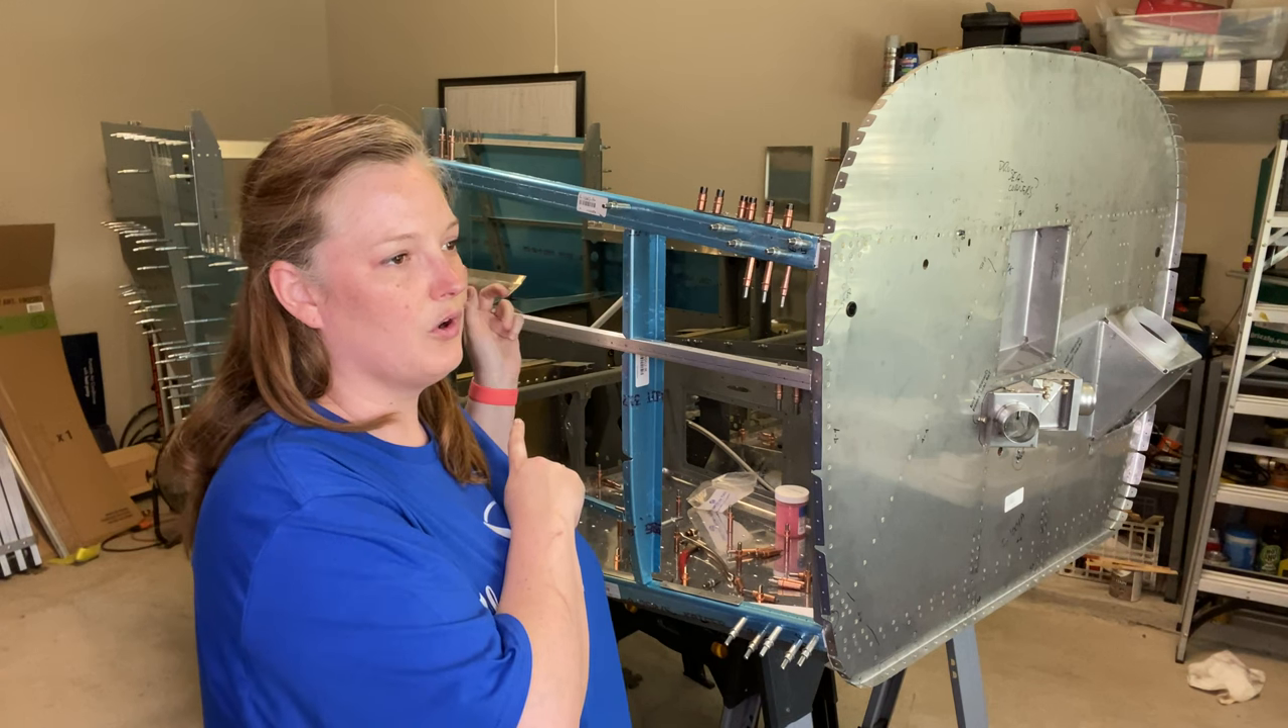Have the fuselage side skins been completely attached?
No.